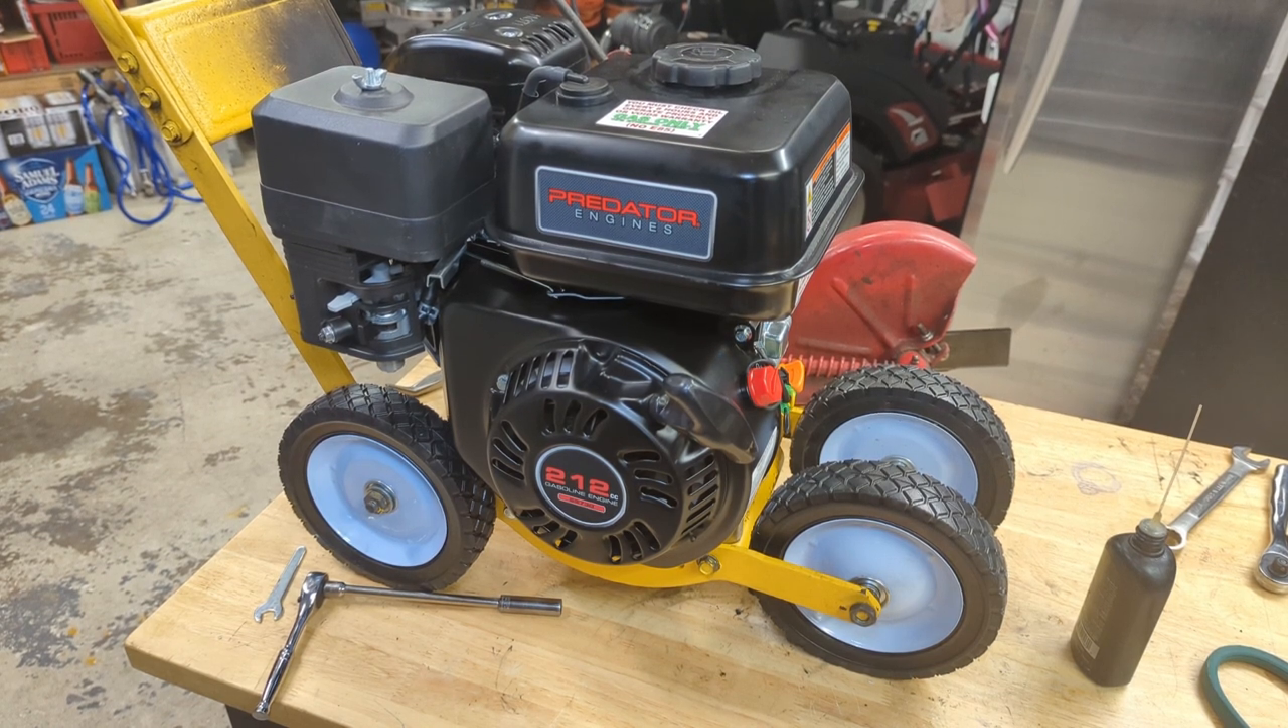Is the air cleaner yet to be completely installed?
No.